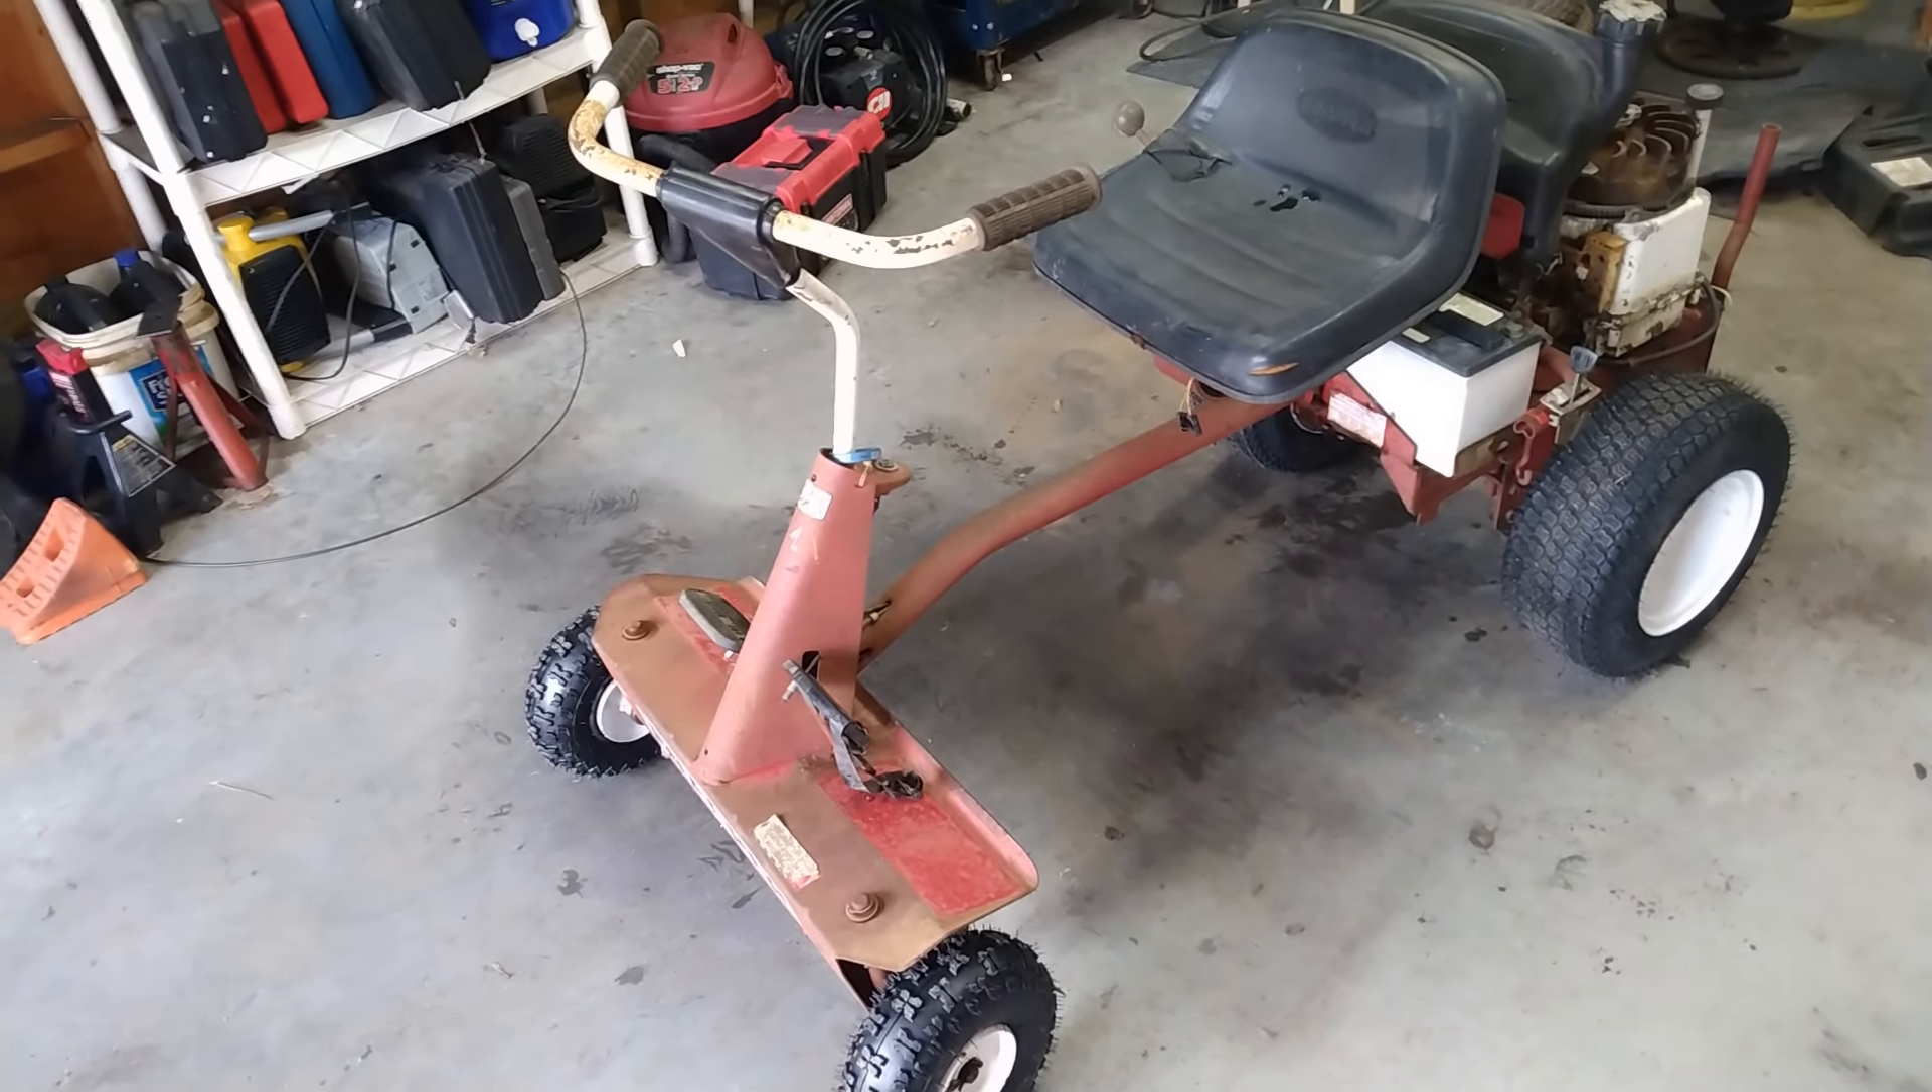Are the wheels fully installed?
Yes.